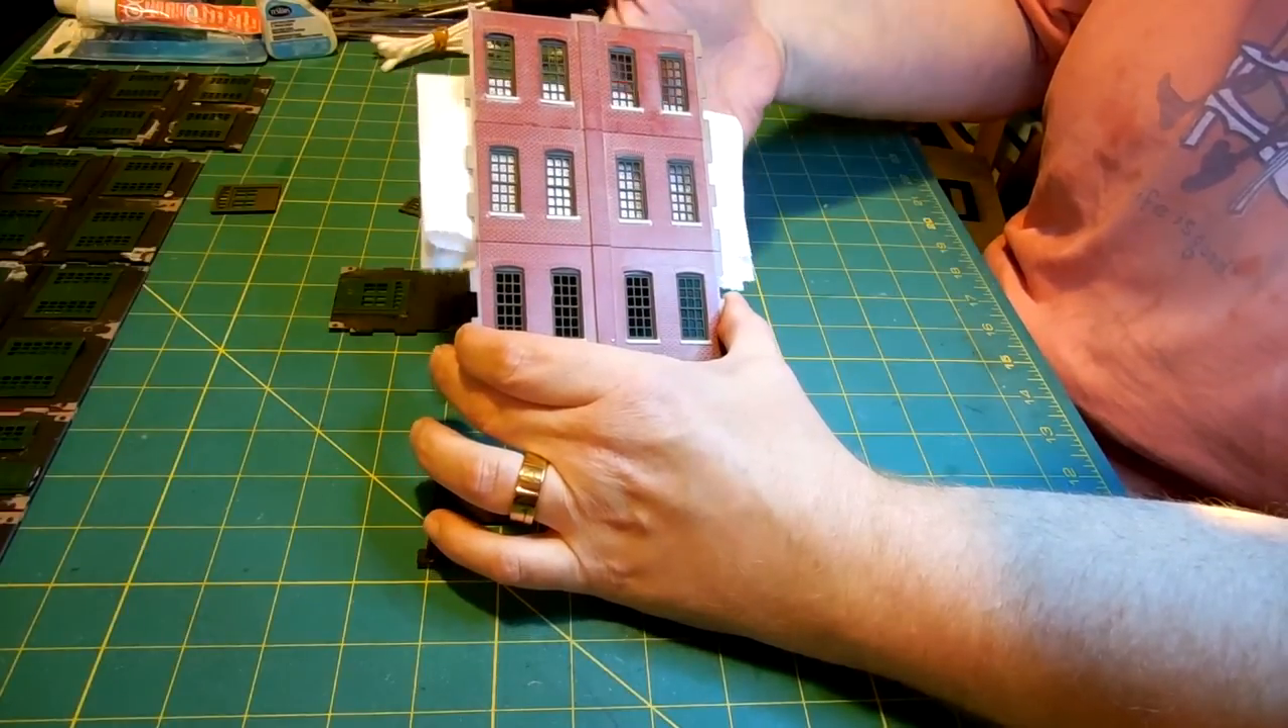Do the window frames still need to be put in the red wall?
No.